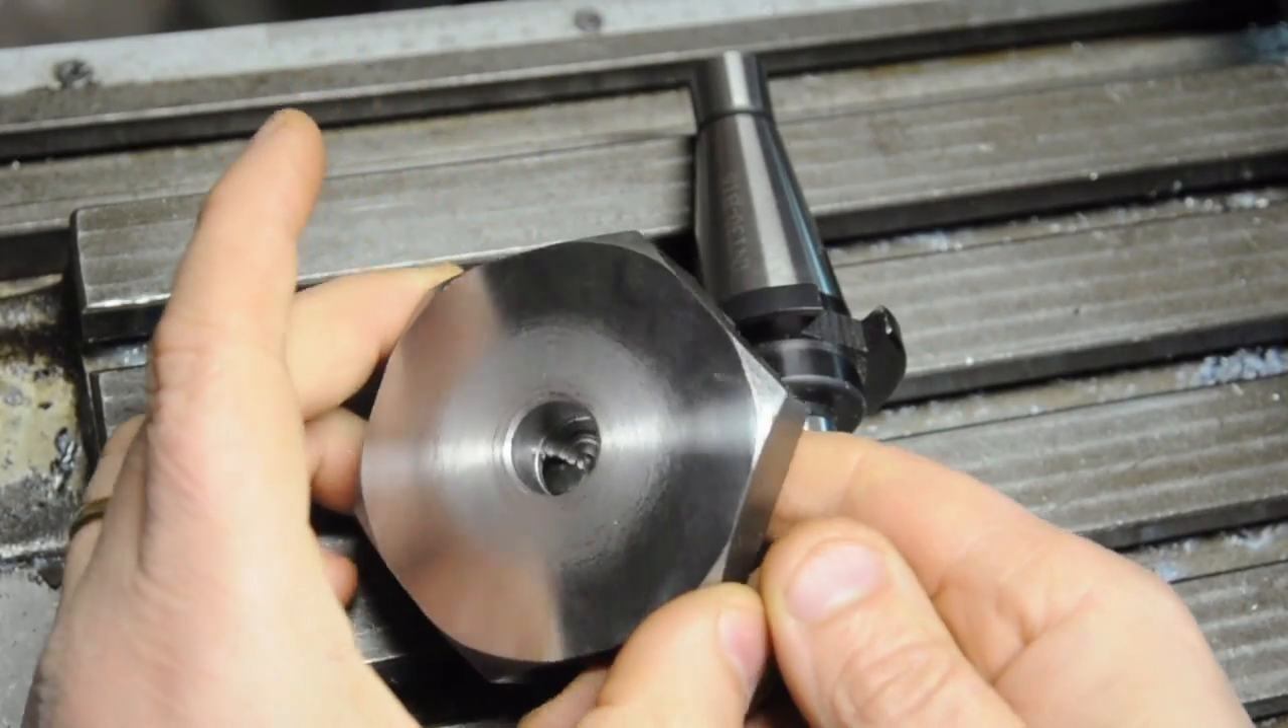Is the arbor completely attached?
No.